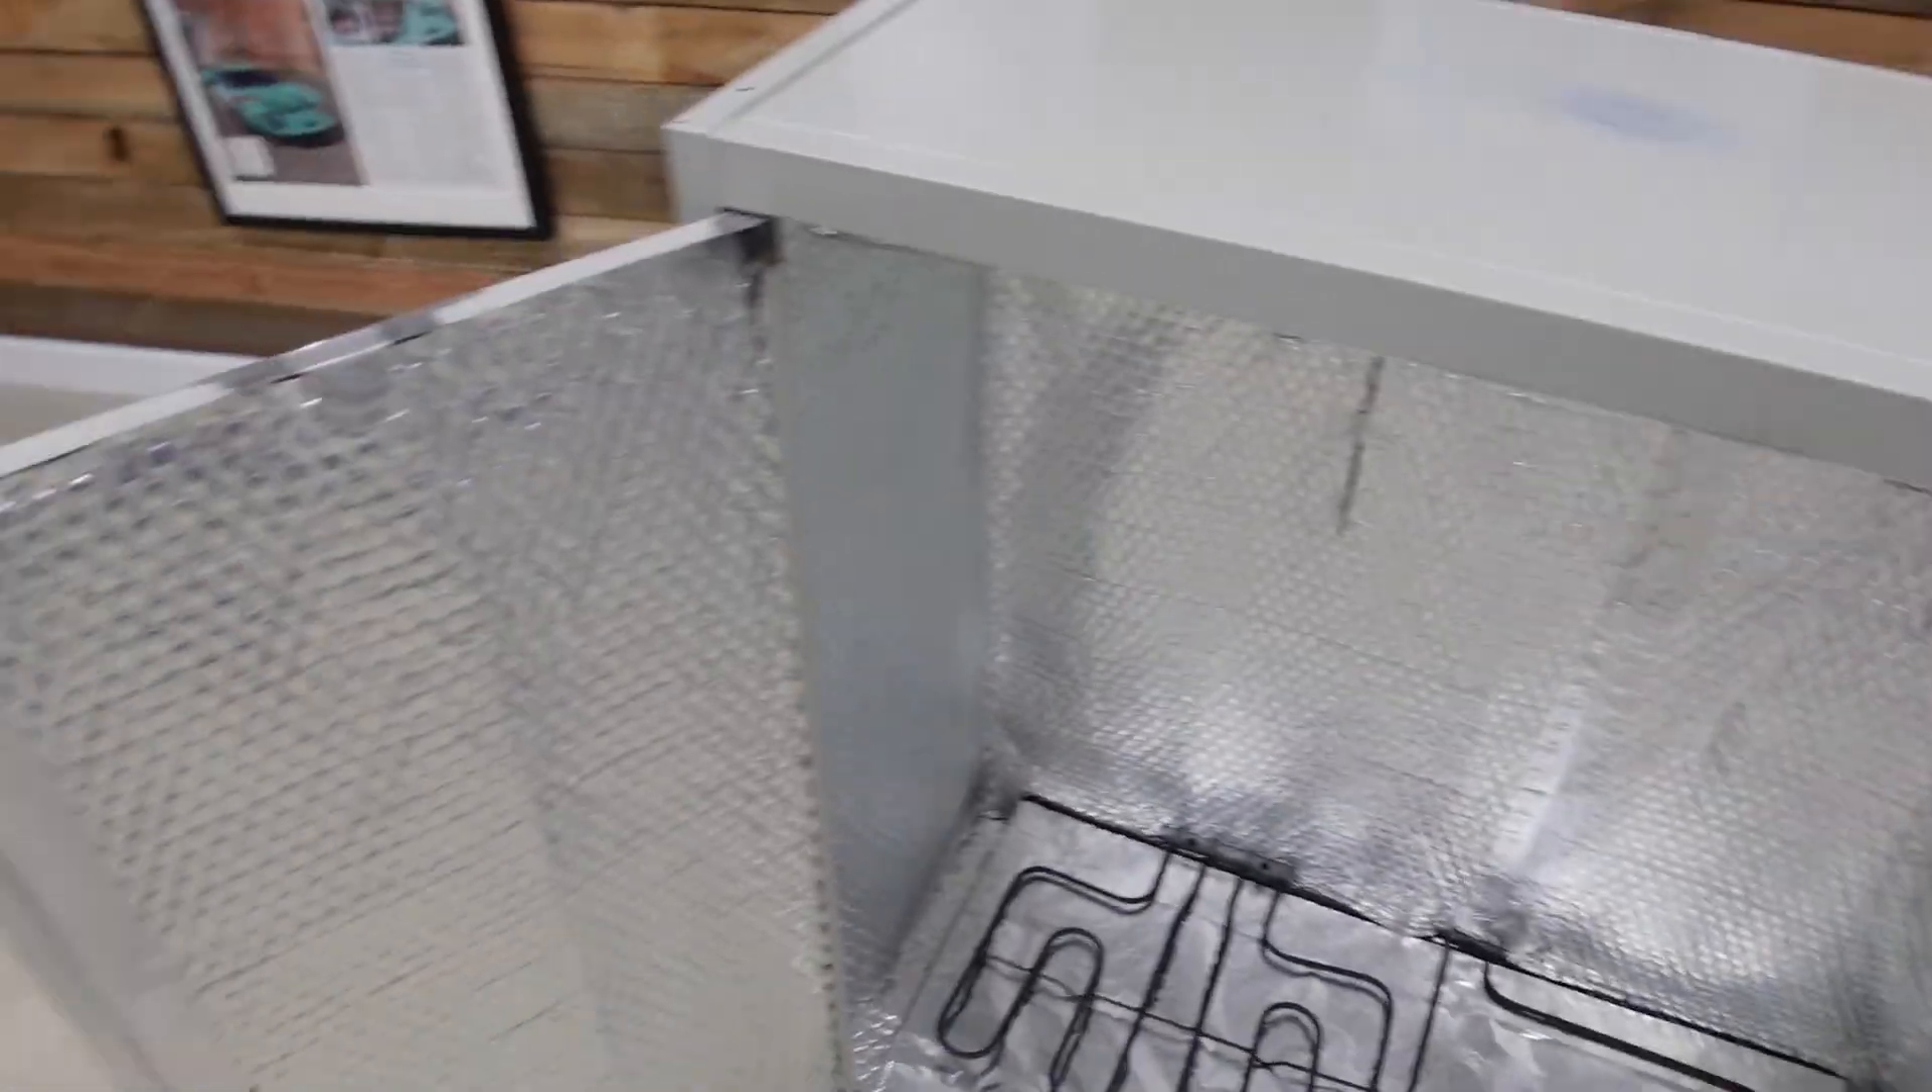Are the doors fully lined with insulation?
Yes.